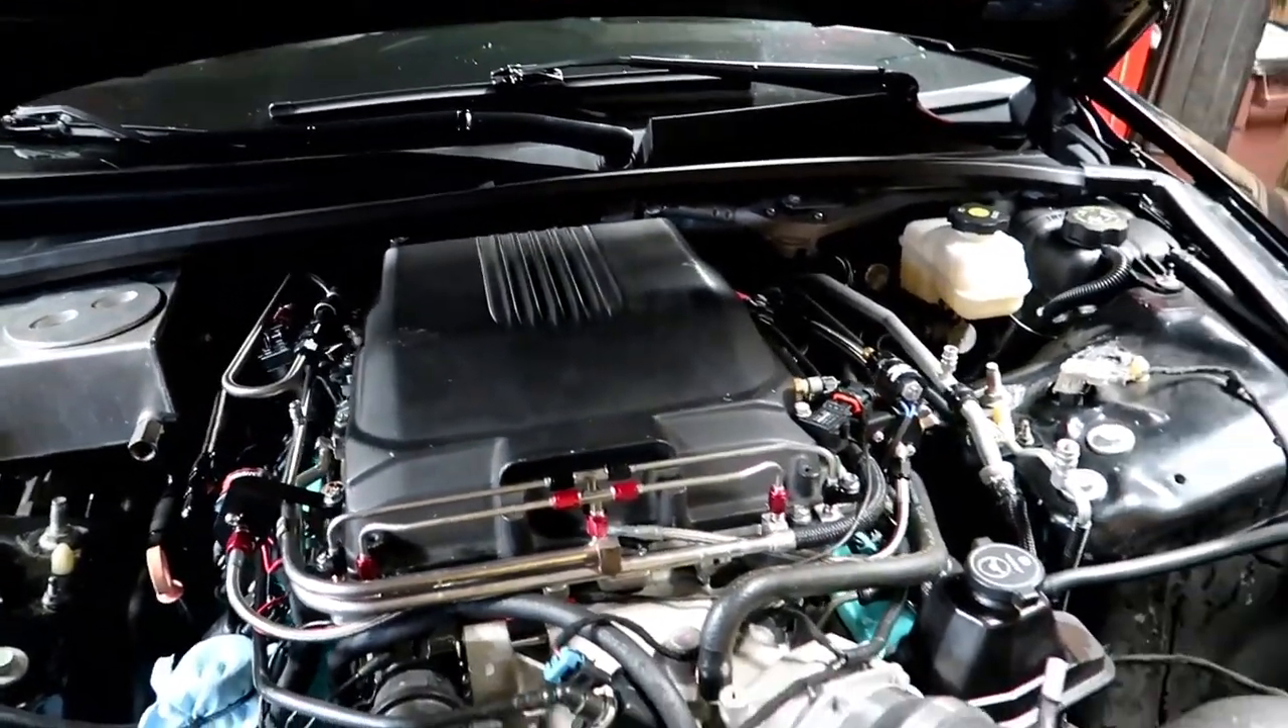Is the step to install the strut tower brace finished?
No.